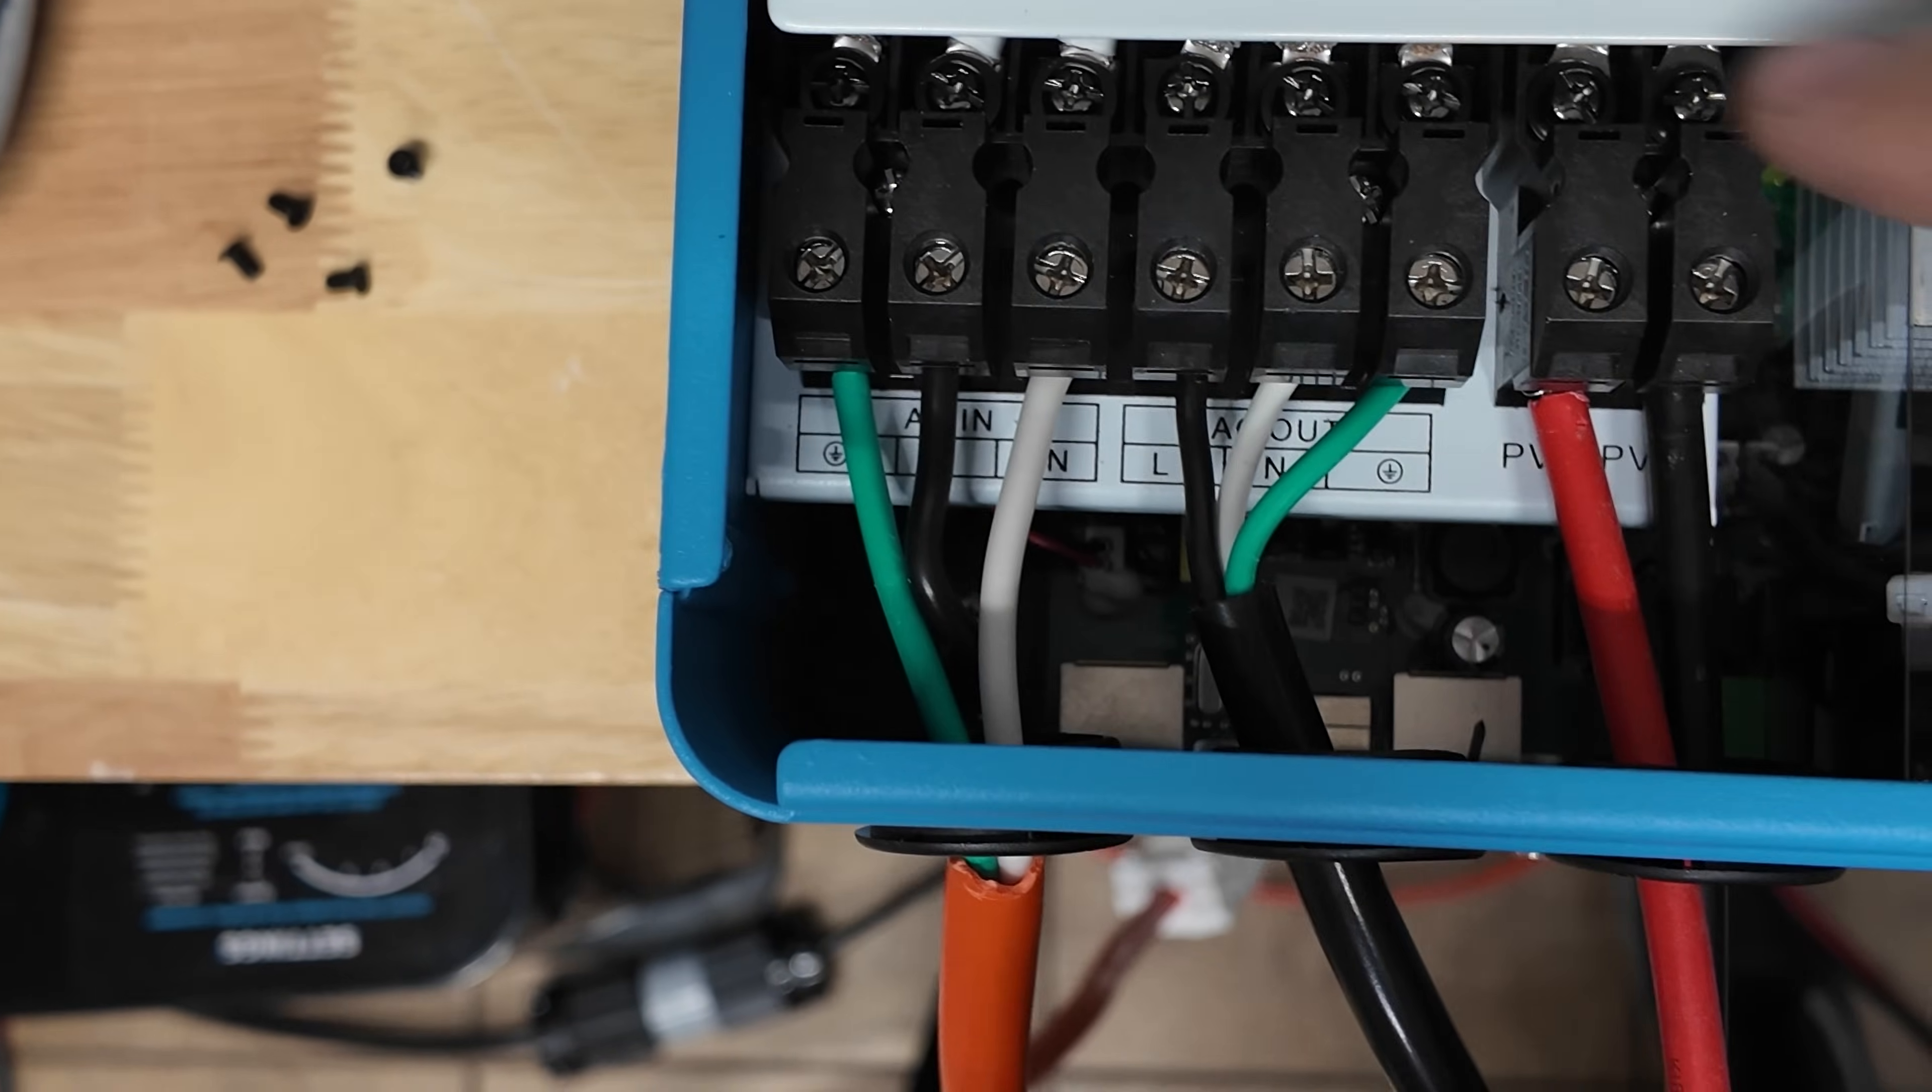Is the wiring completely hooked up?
Yes.